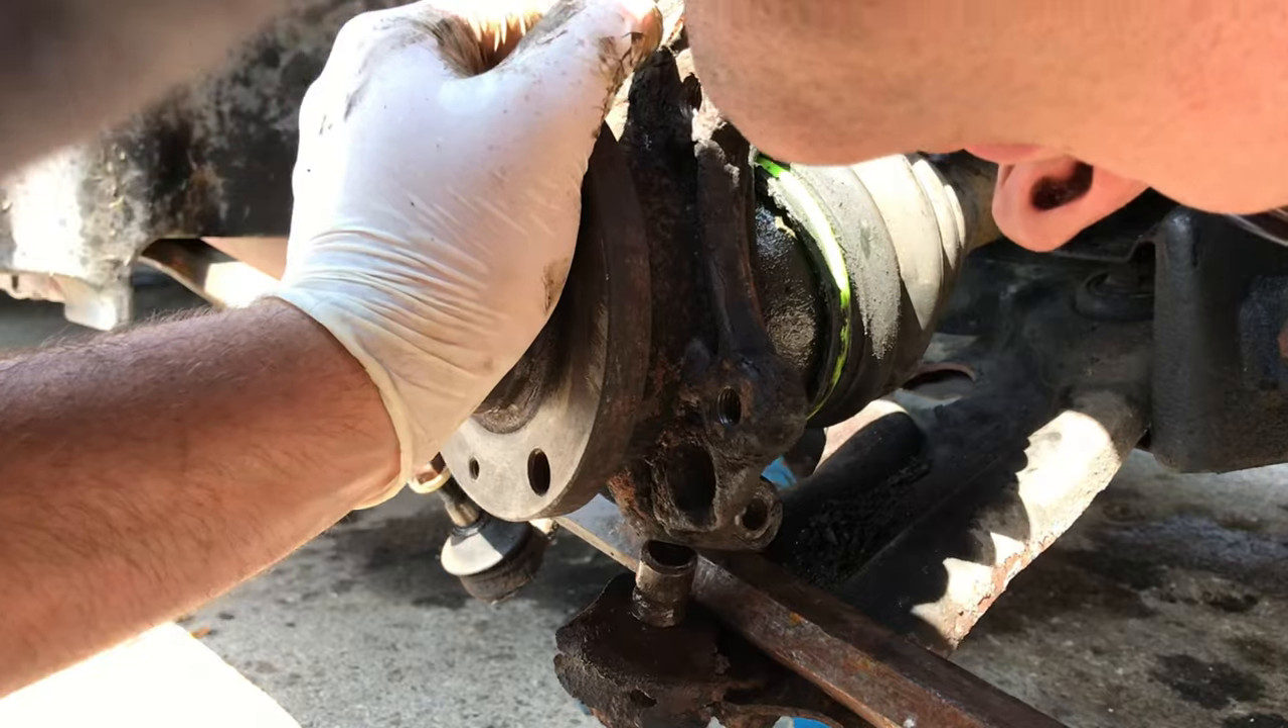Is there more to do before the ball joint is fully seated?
Yes.